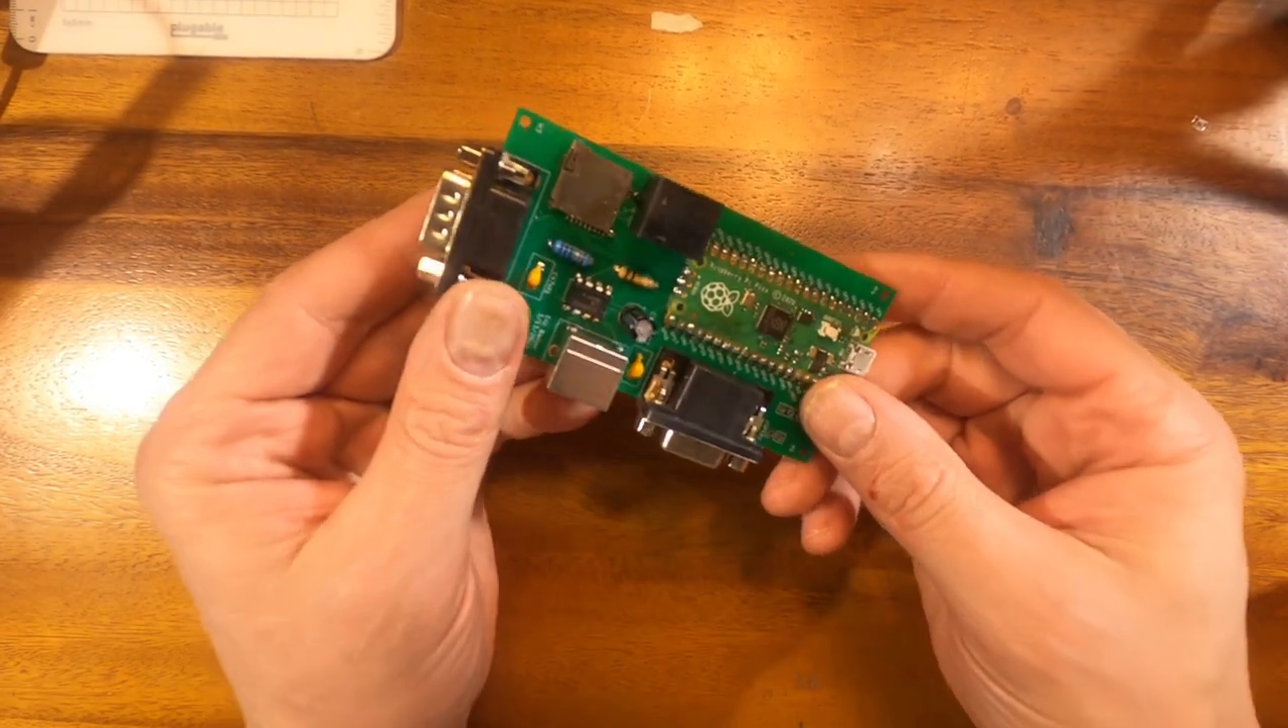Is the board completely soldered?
Yes.